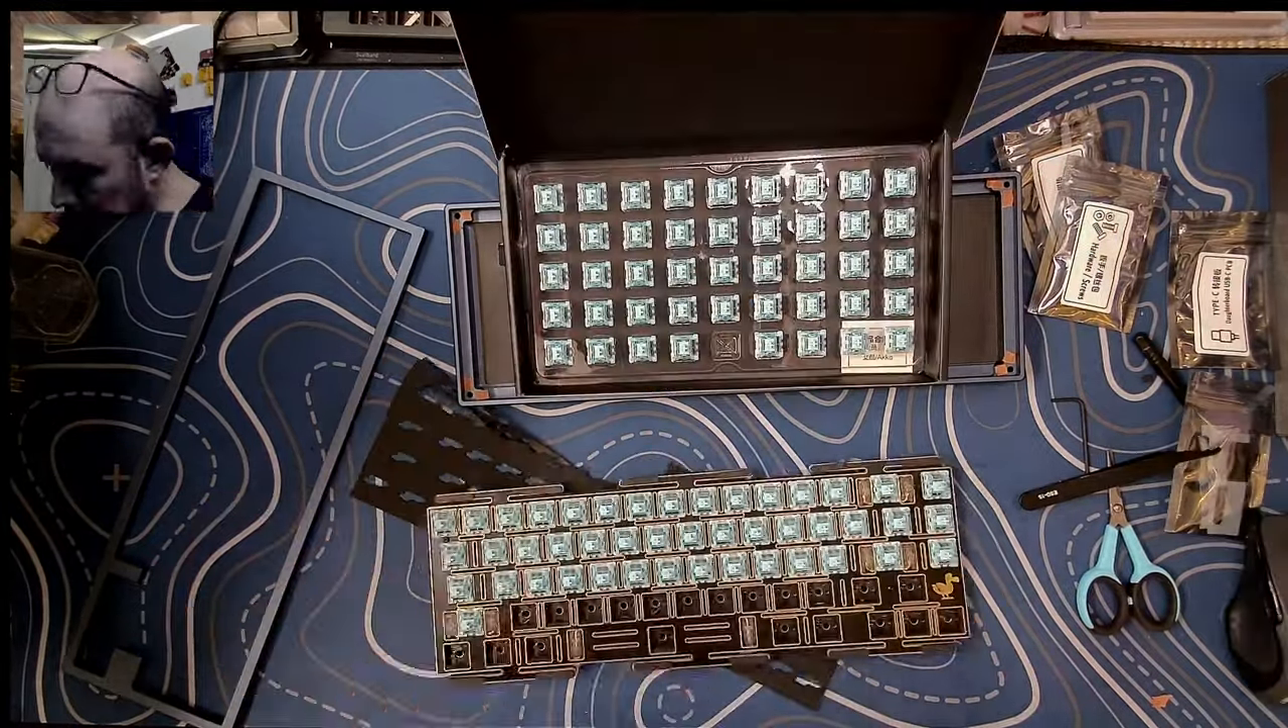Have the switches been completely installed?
No.